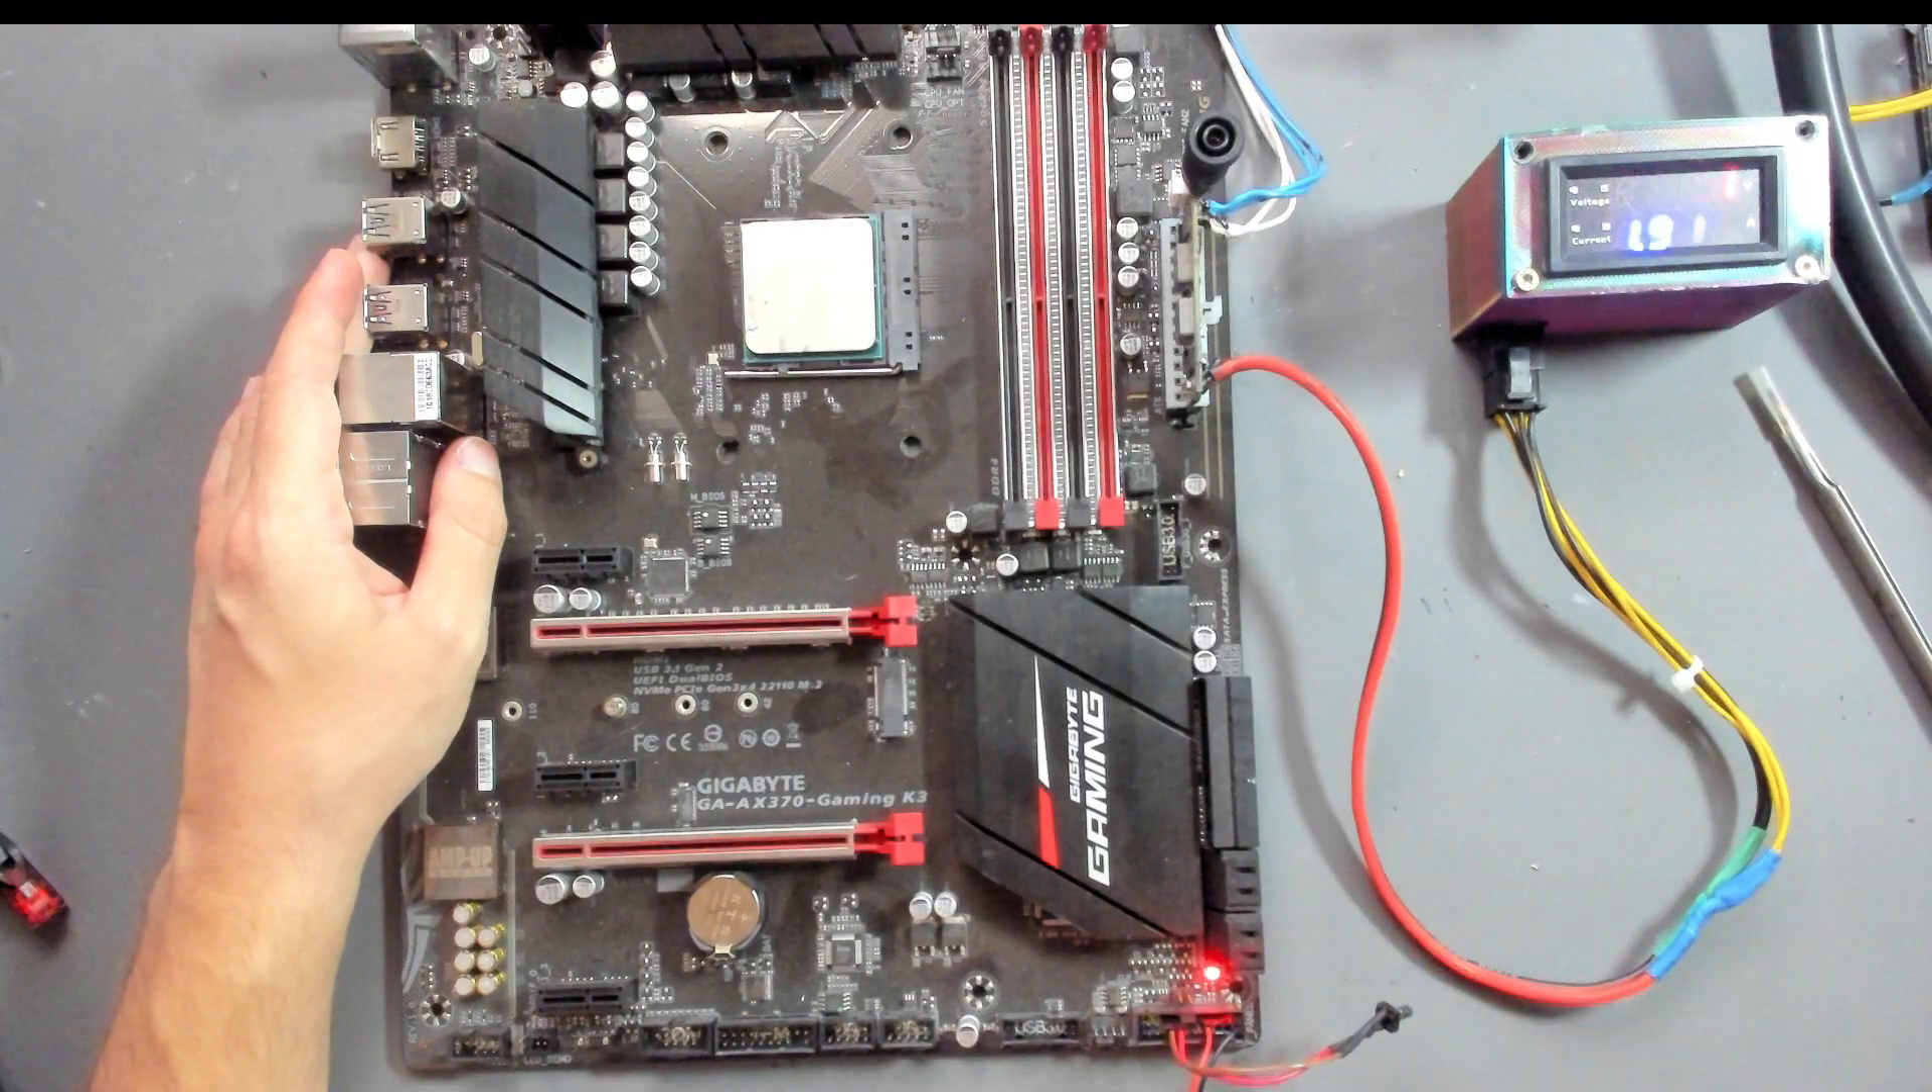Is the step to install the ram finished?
No.